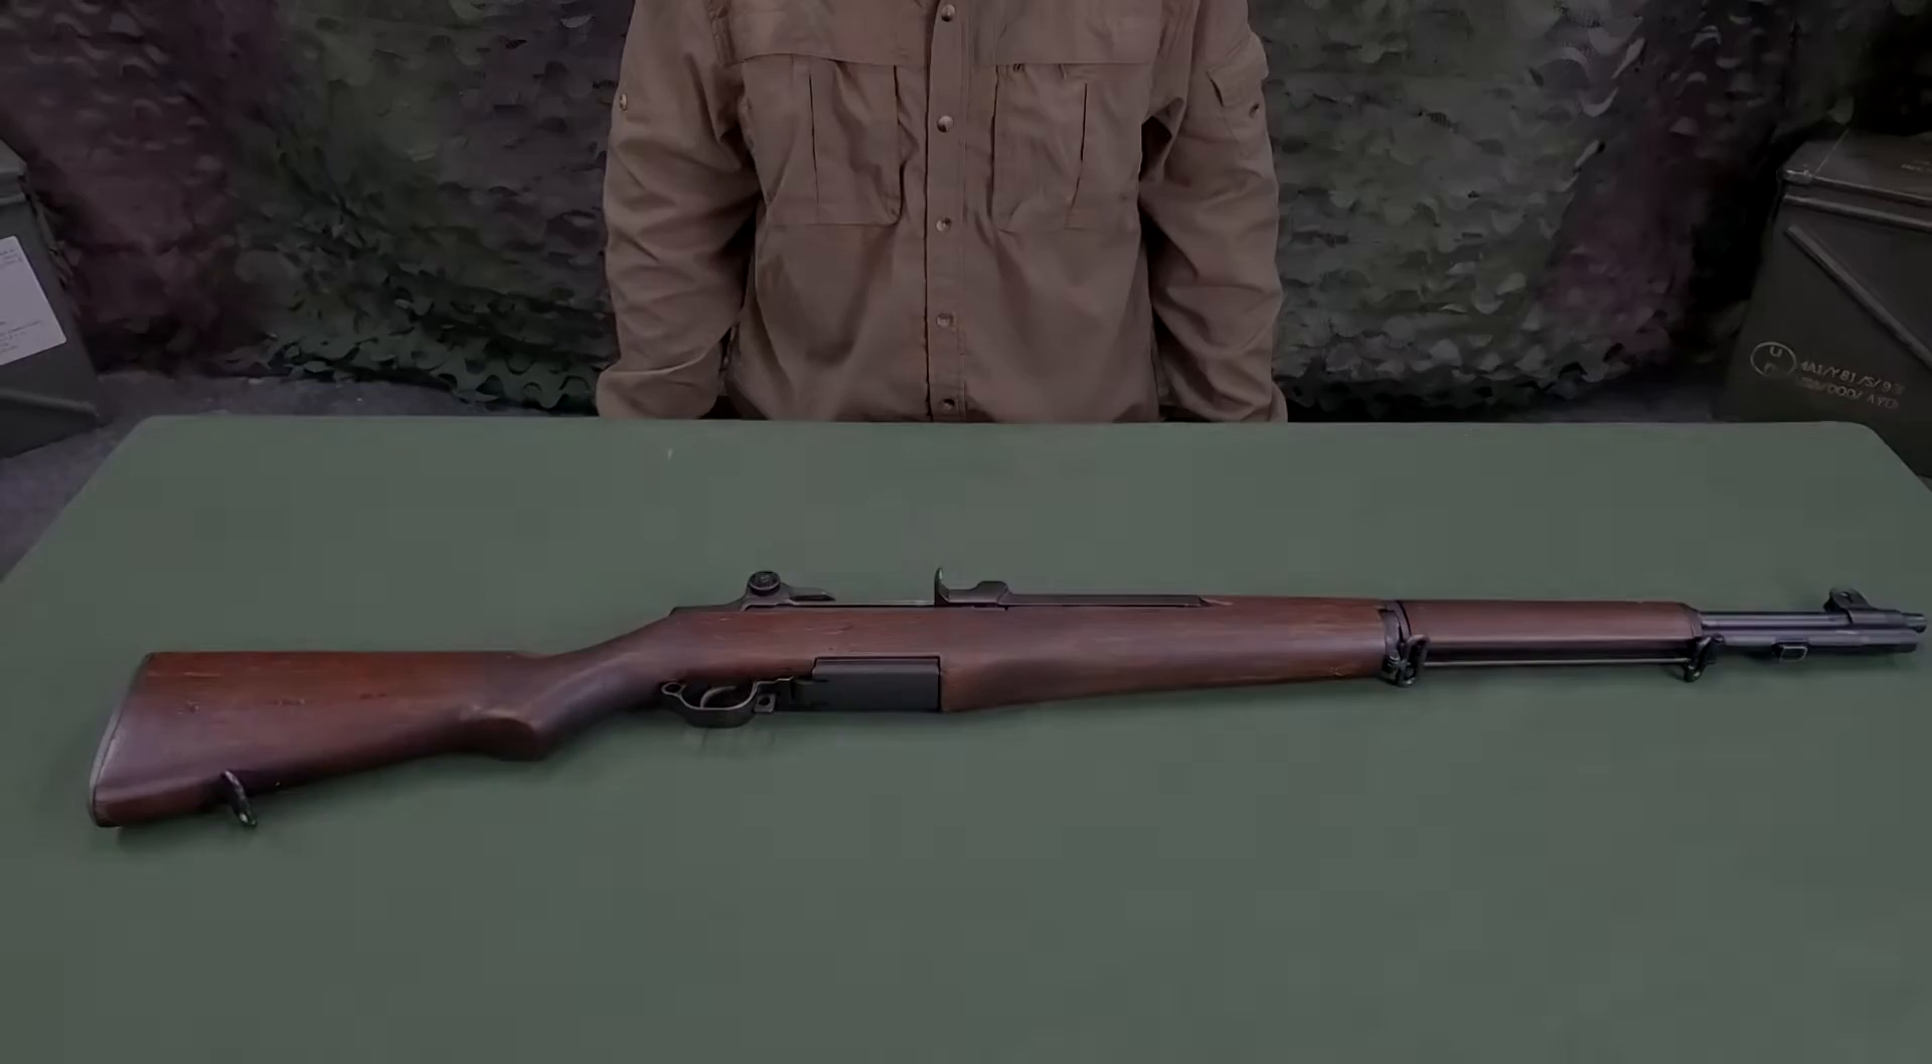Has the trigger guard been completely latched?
Yes.